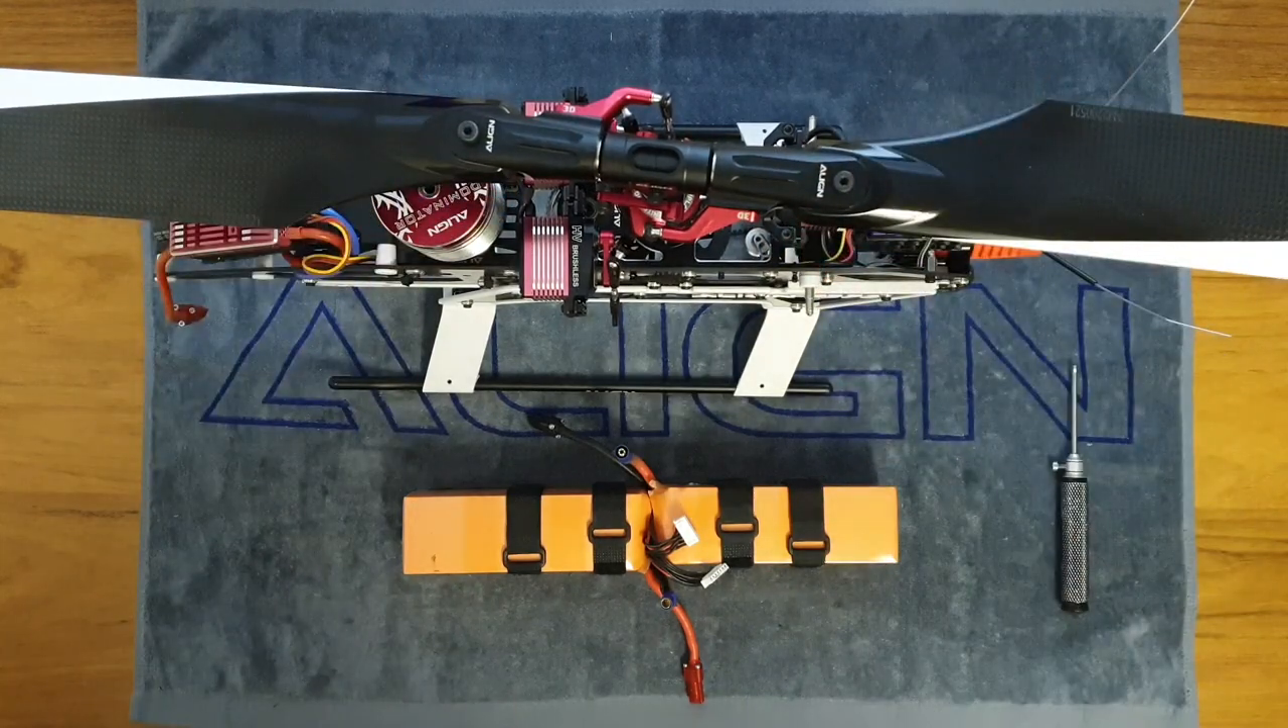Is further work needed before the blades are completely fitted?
No.